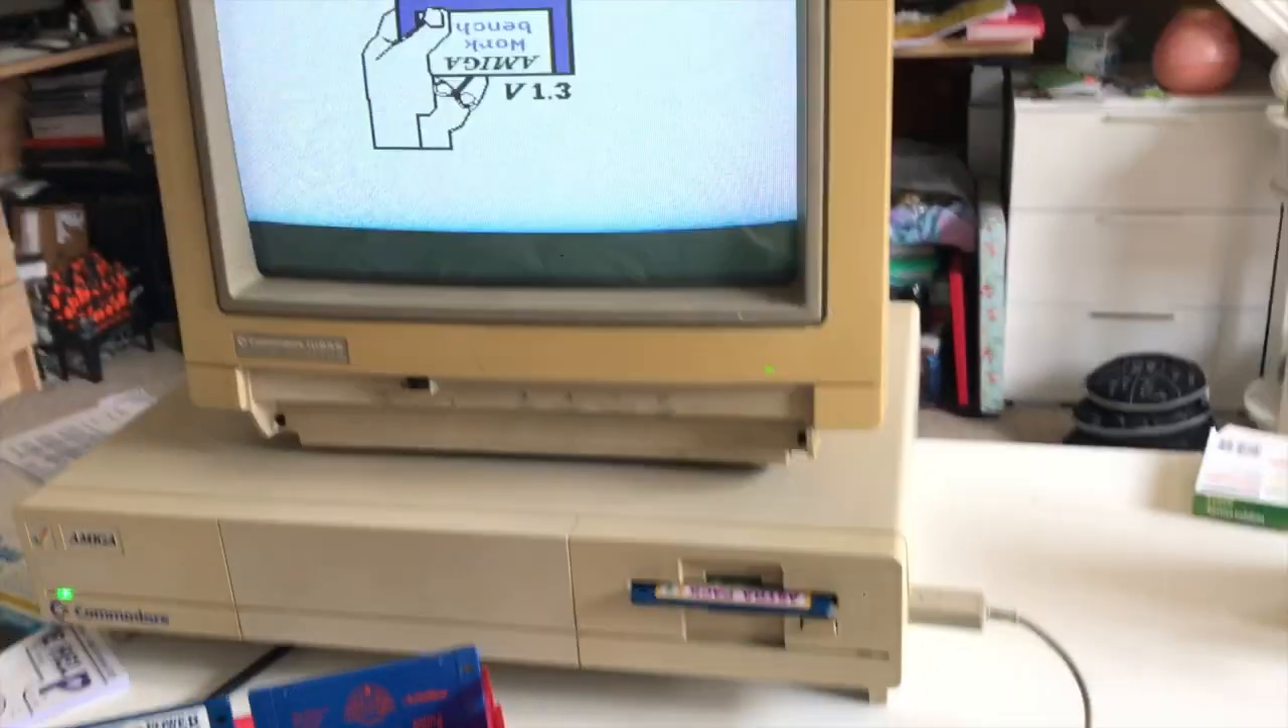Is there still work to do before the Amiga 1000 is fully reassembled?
No.